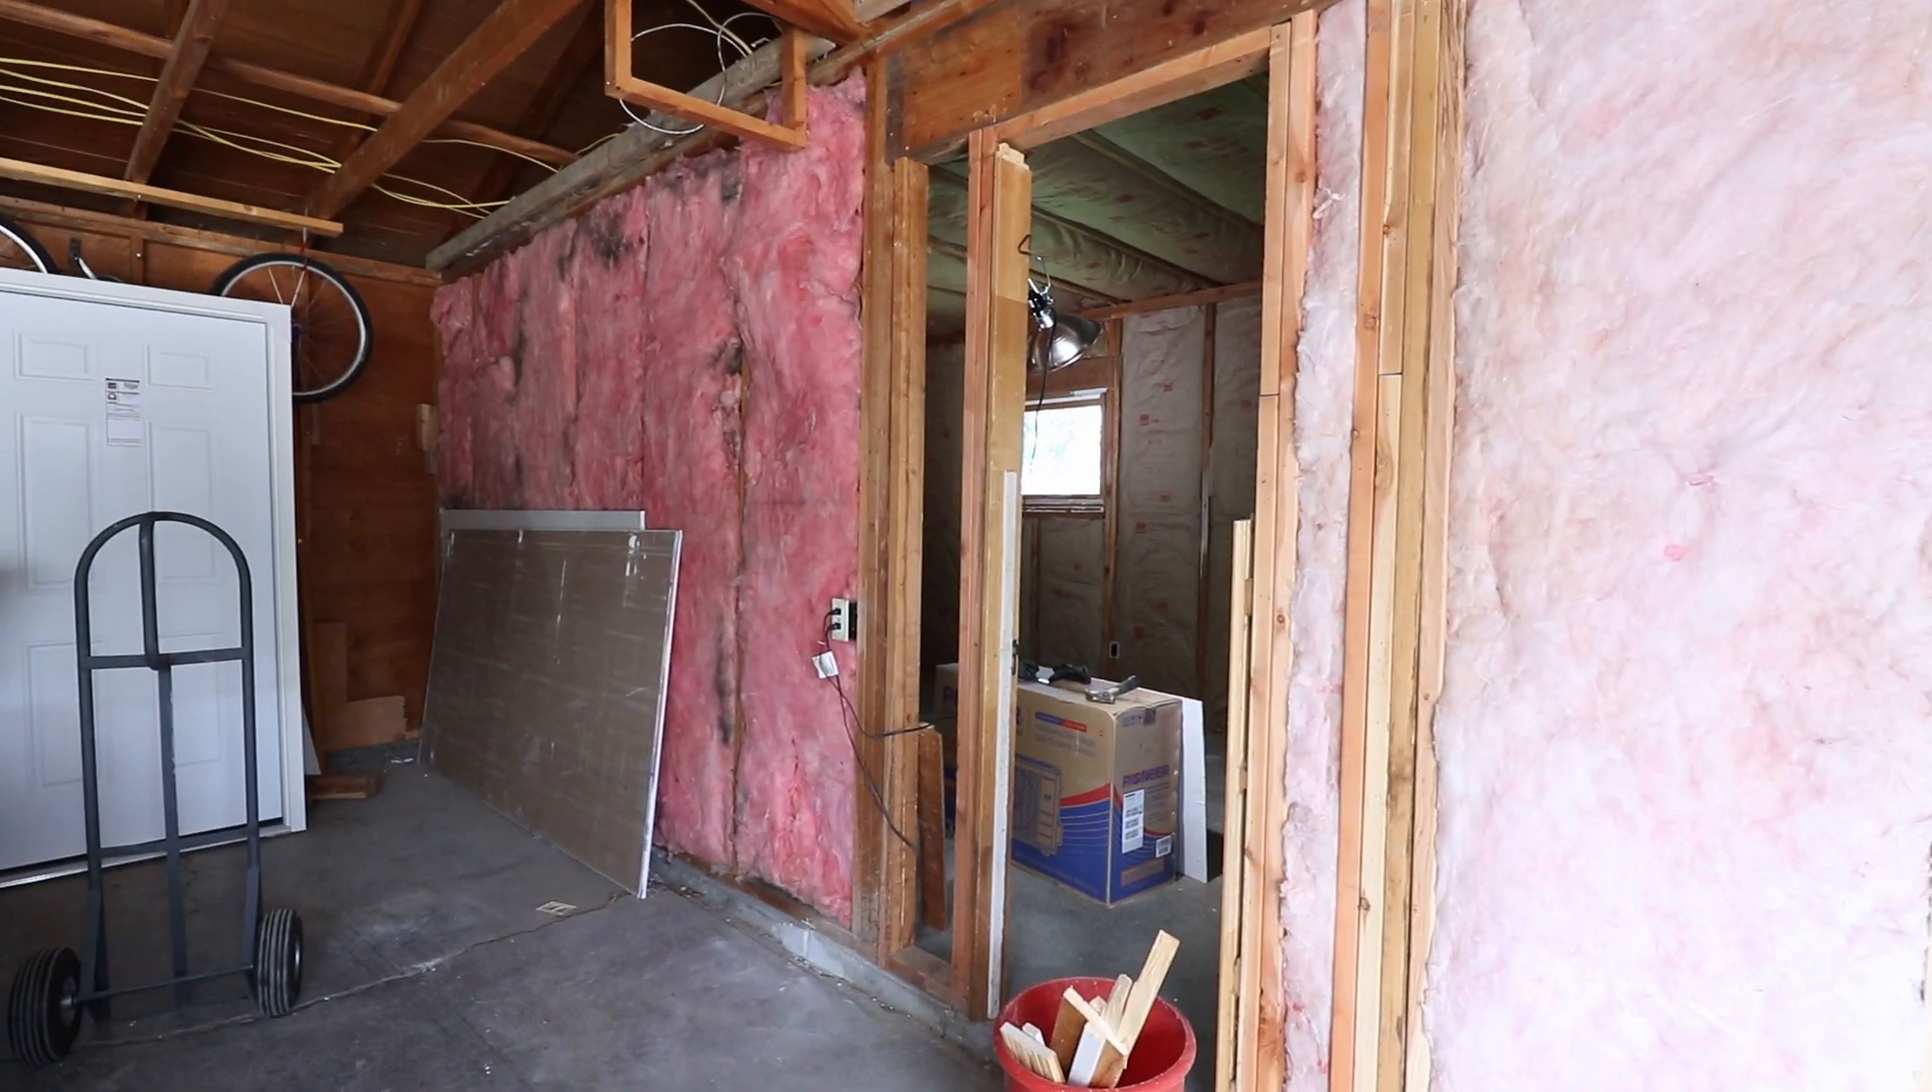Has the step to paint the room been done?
No.